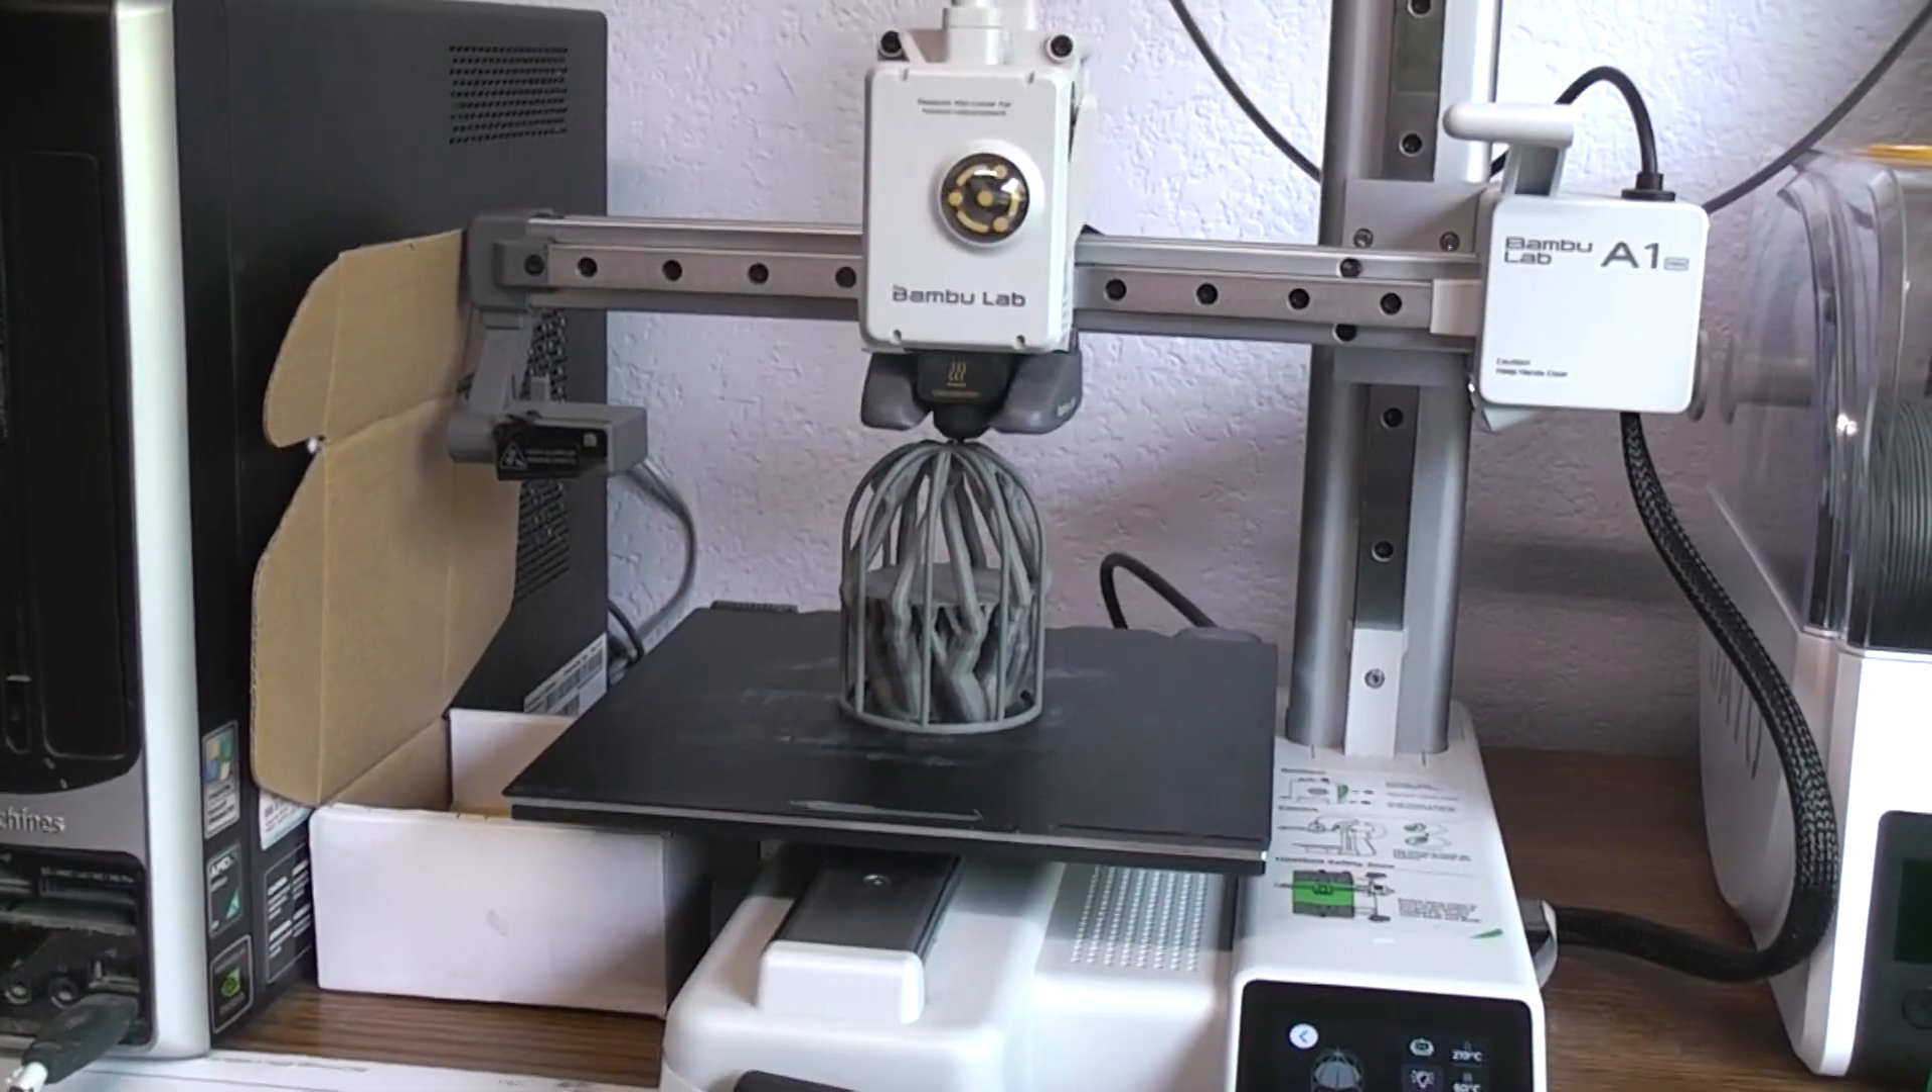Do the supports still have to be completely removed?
Yes.